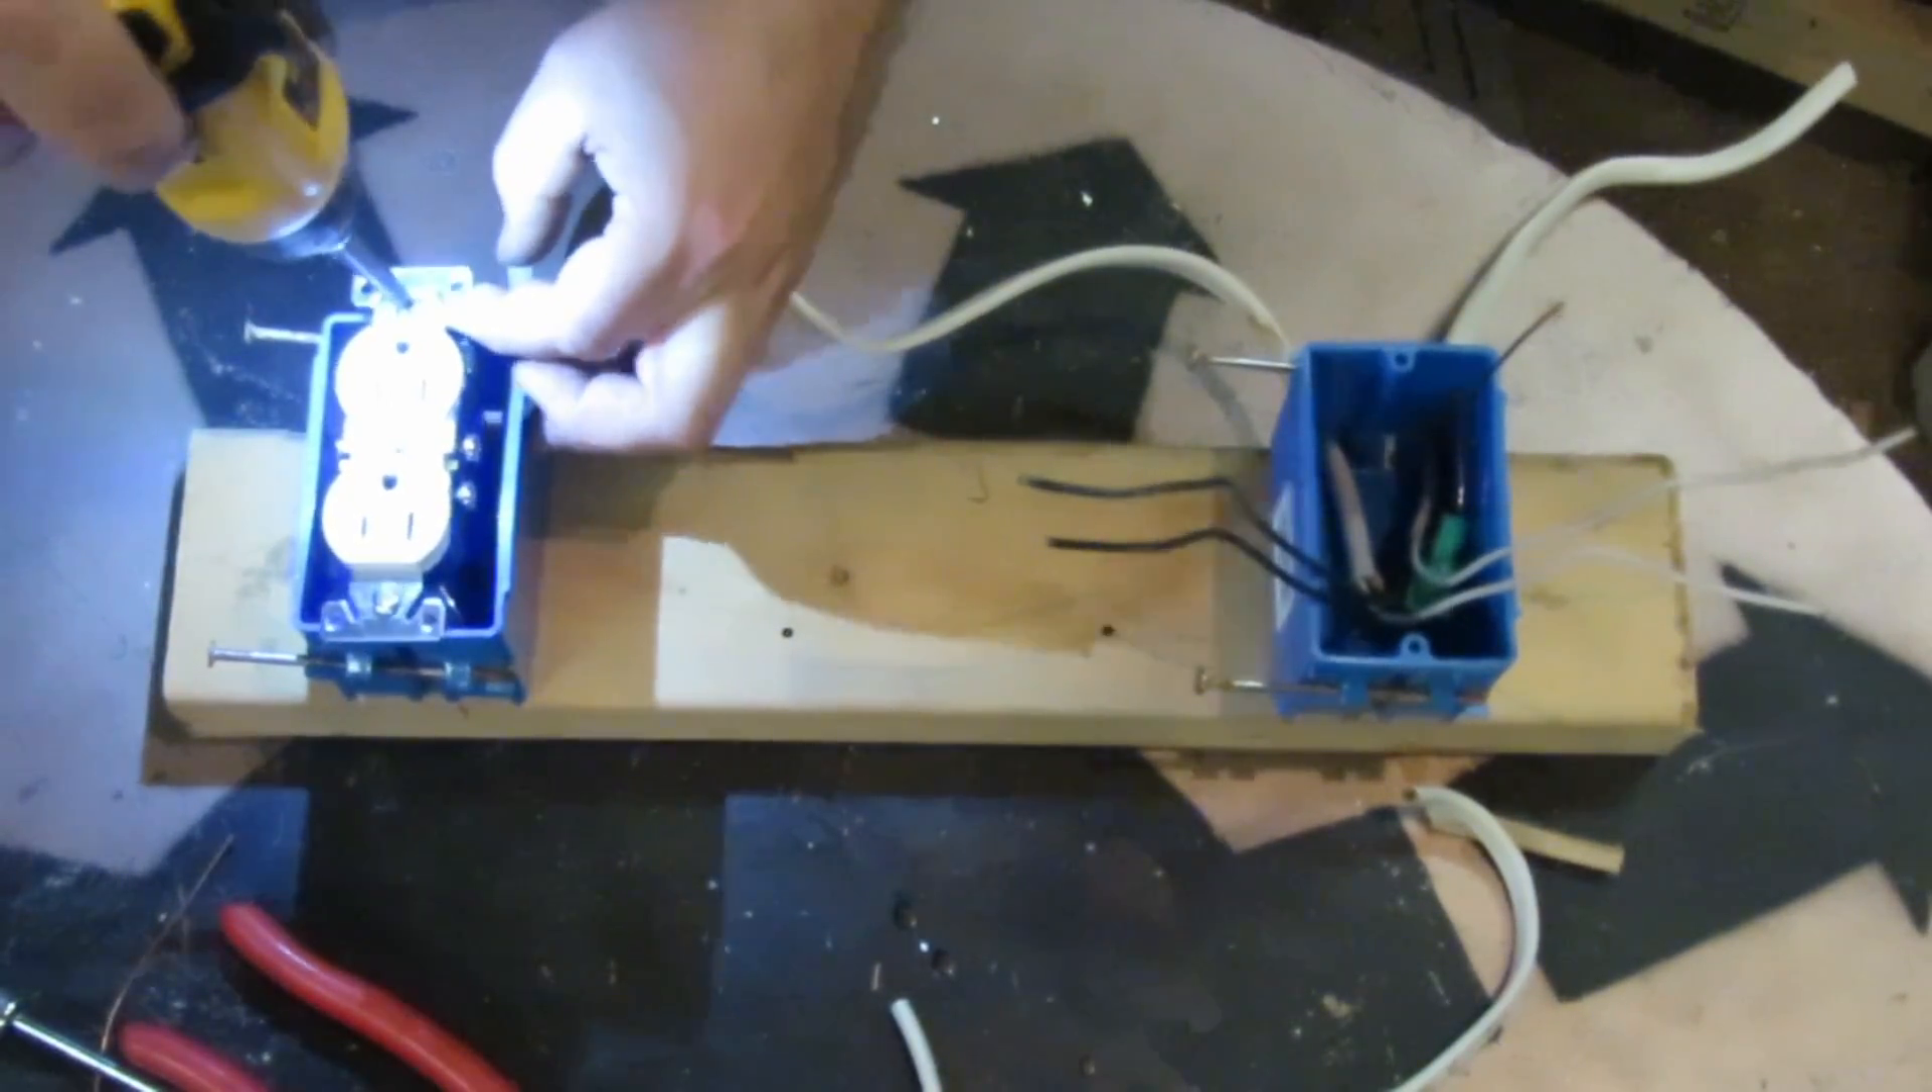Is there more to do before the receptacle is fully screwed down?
Yes.